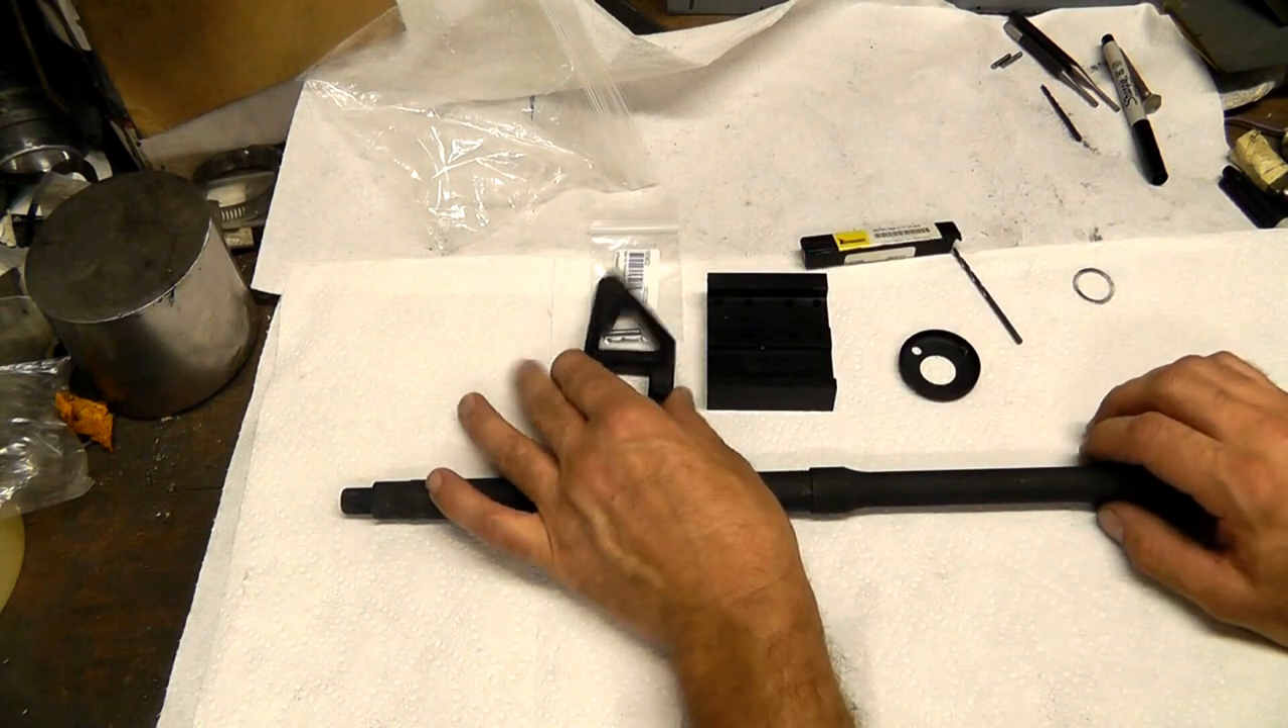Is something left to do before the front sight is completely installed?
Yes.